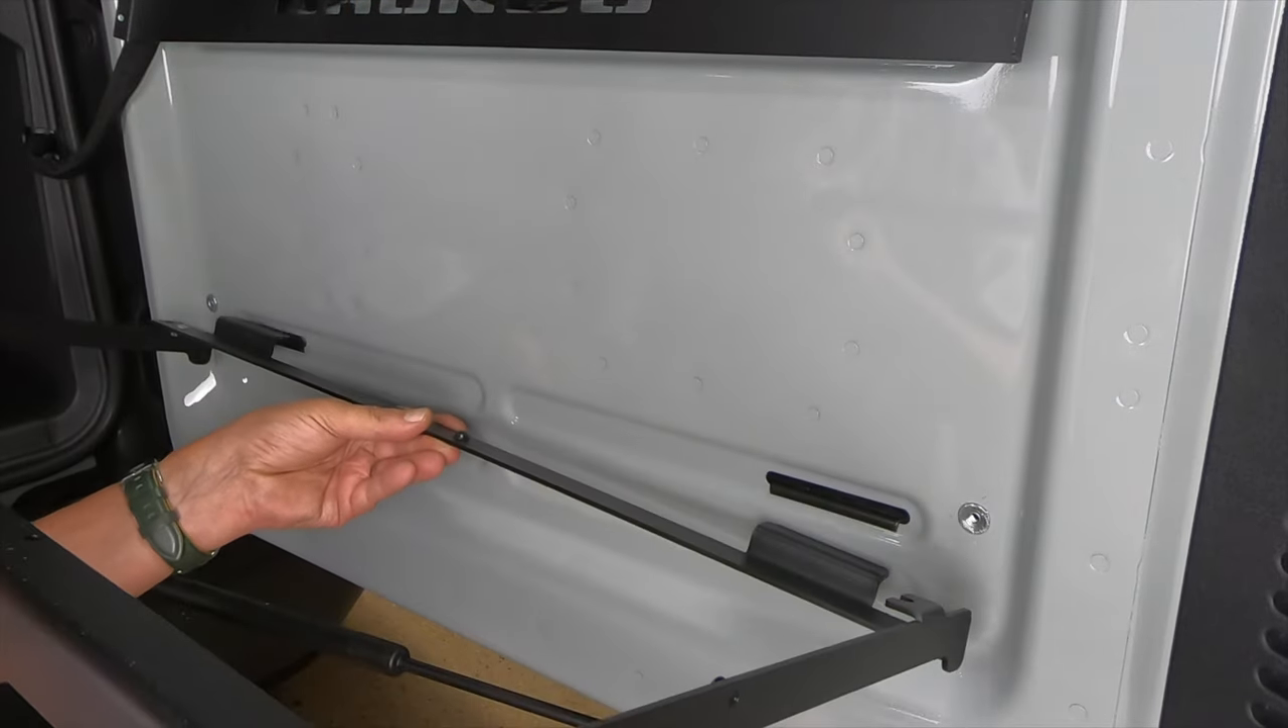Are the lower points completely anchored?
No.